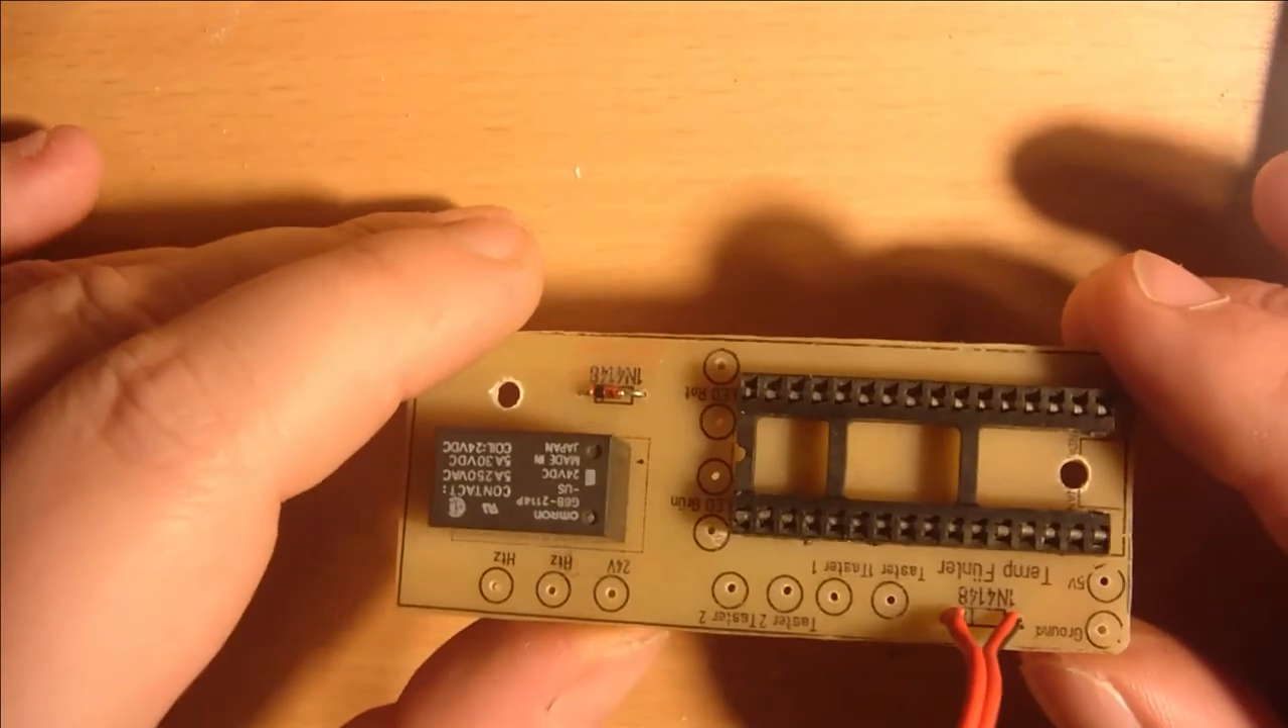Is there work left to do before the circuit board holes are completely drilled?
No.